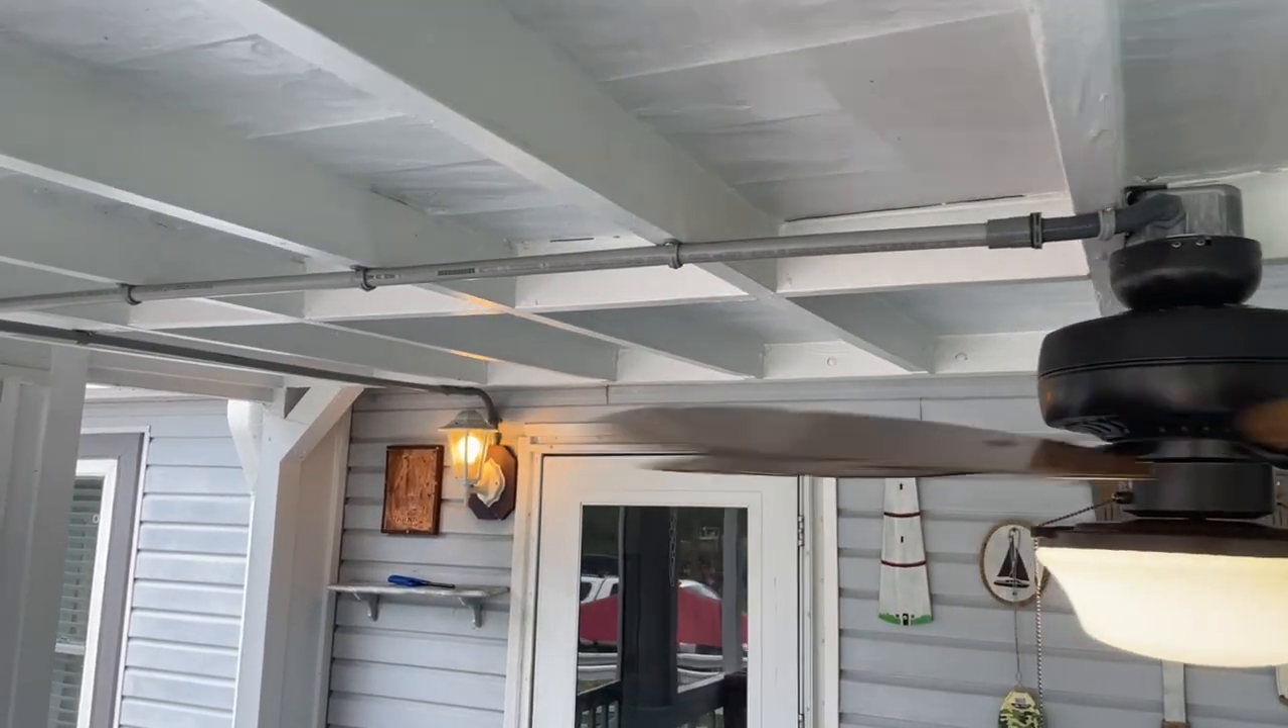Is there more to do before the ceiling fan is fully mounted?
No.